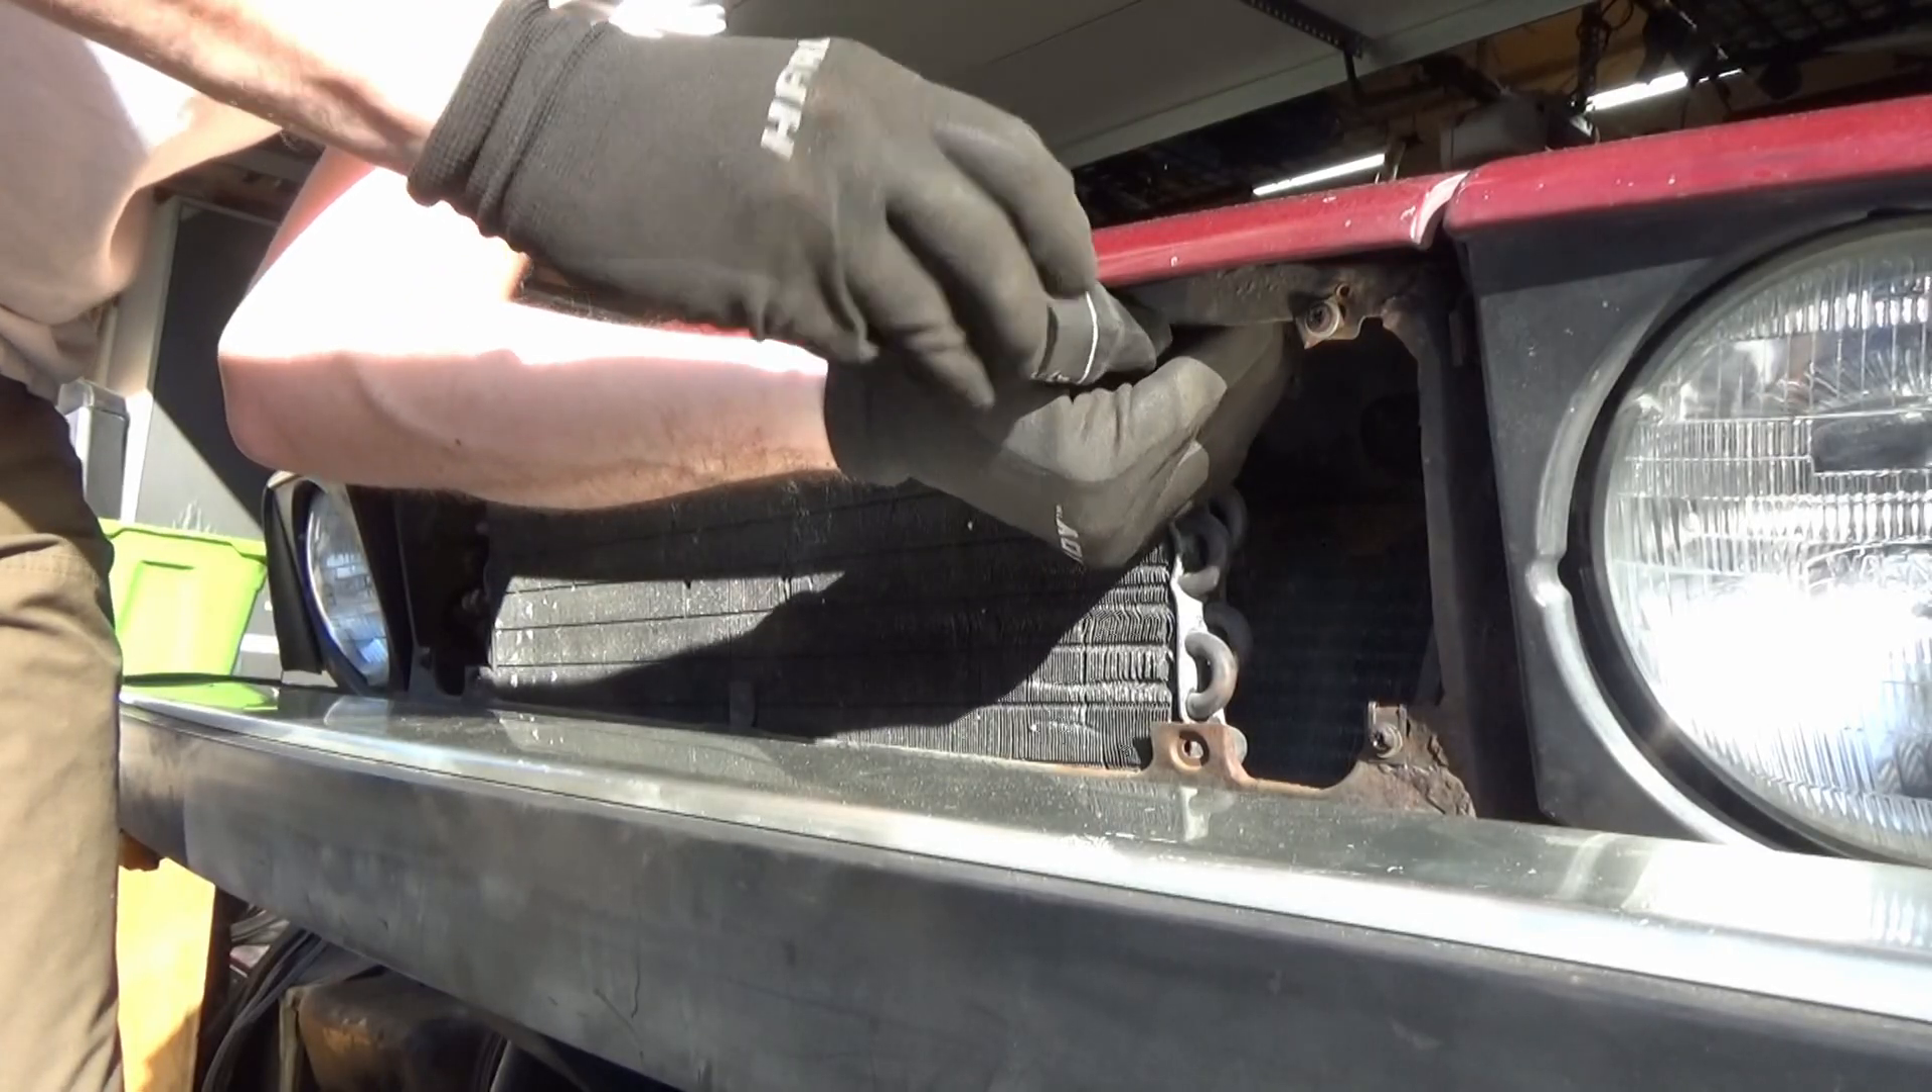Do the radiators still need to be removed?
Yes.